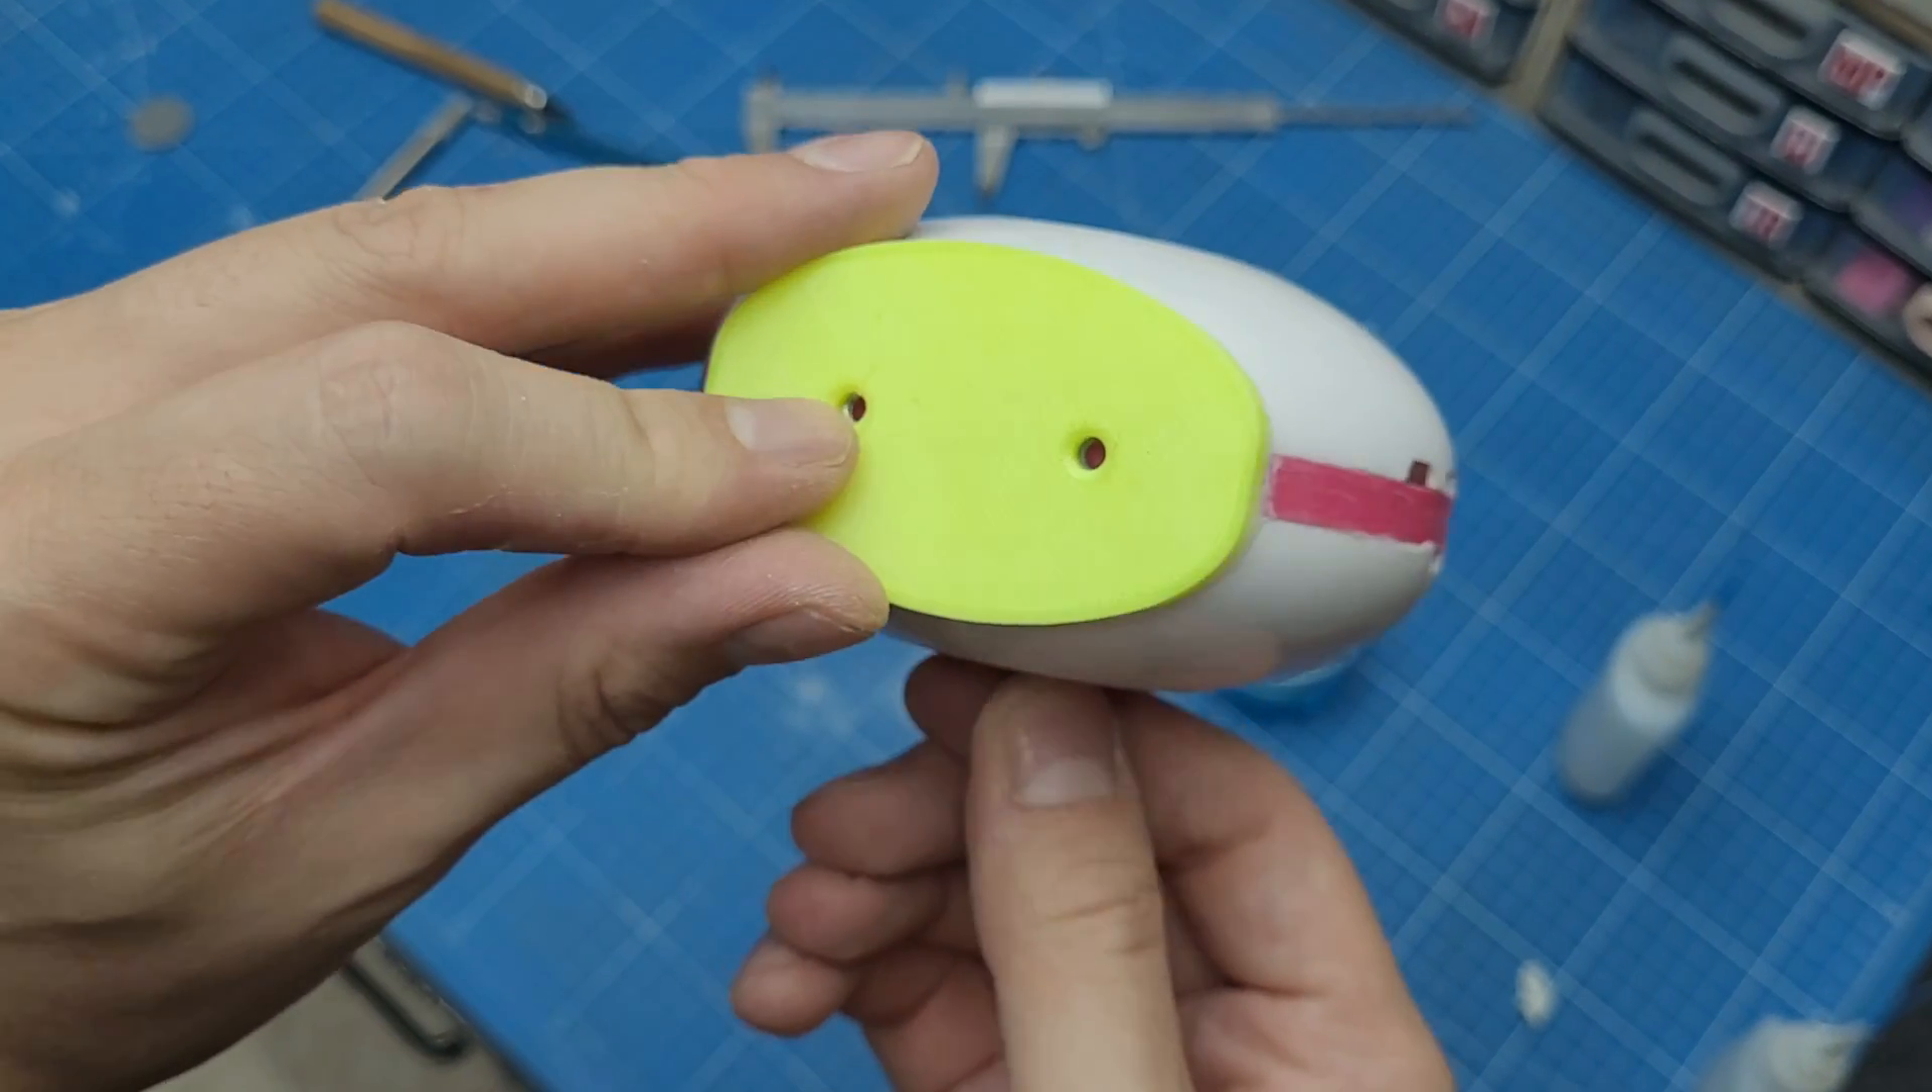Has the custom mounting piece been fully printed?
Yes.